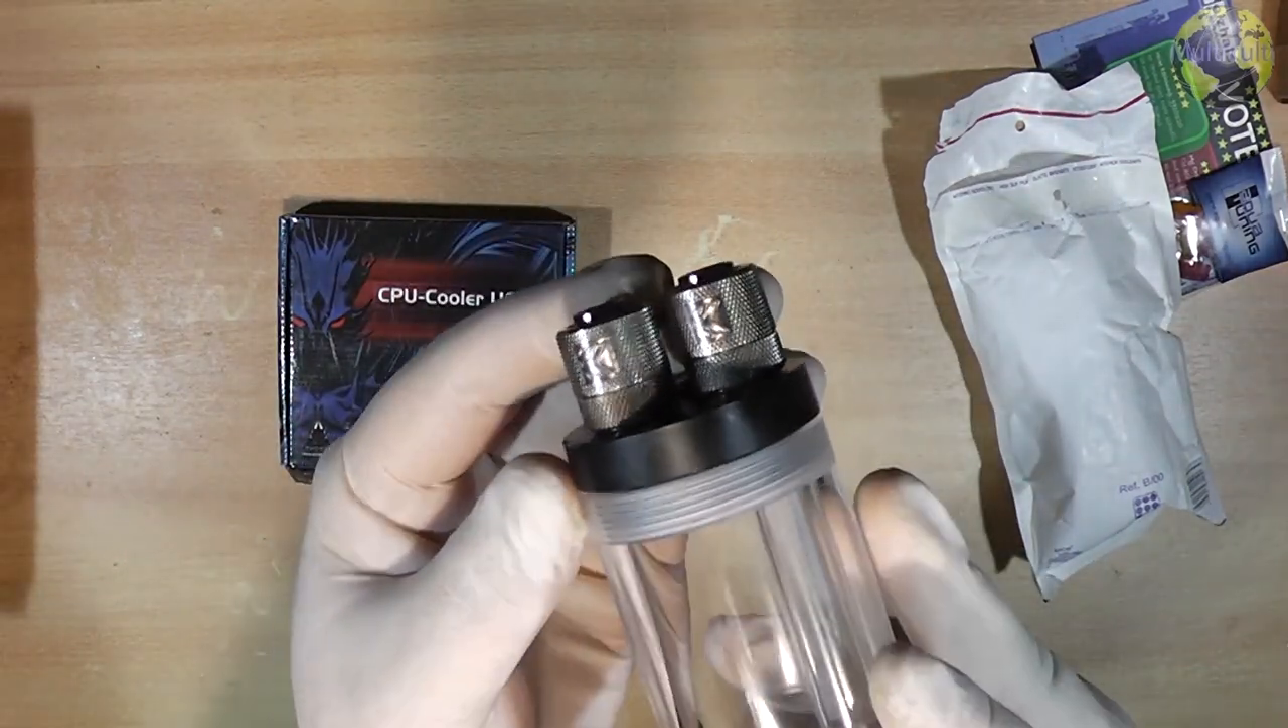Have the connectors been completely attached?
Yes.